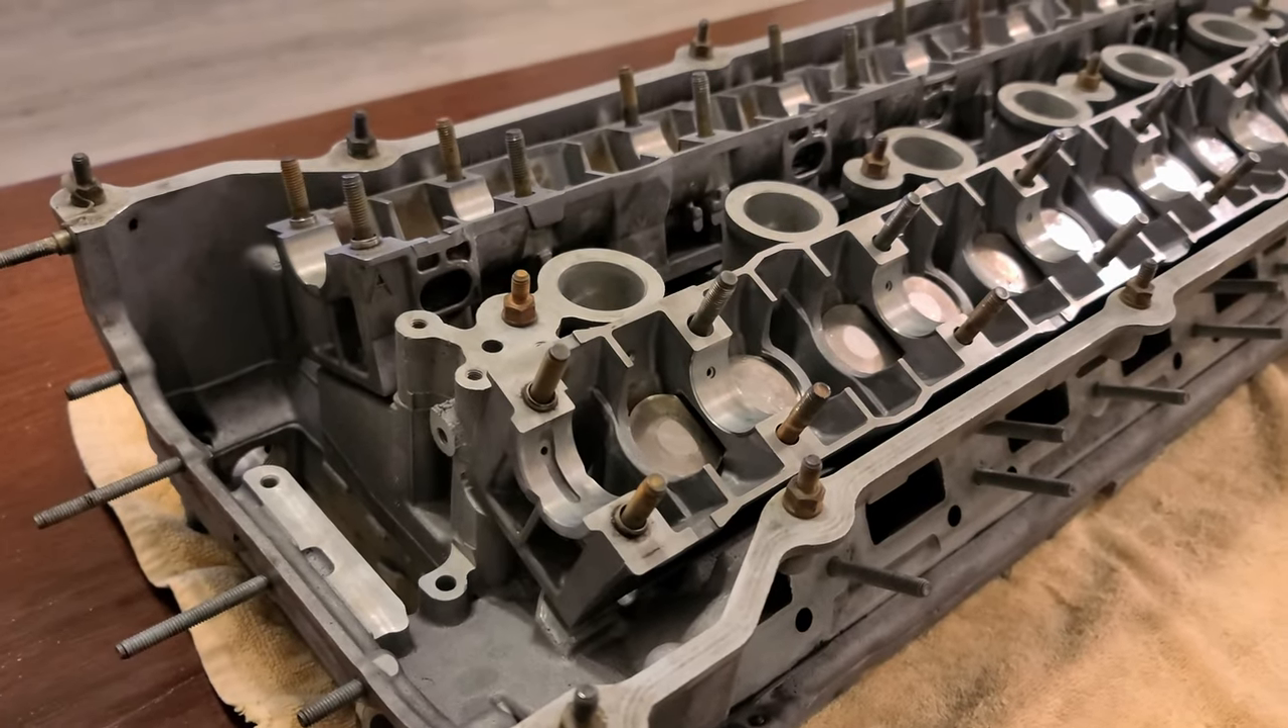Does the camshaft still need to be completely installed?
Yes.